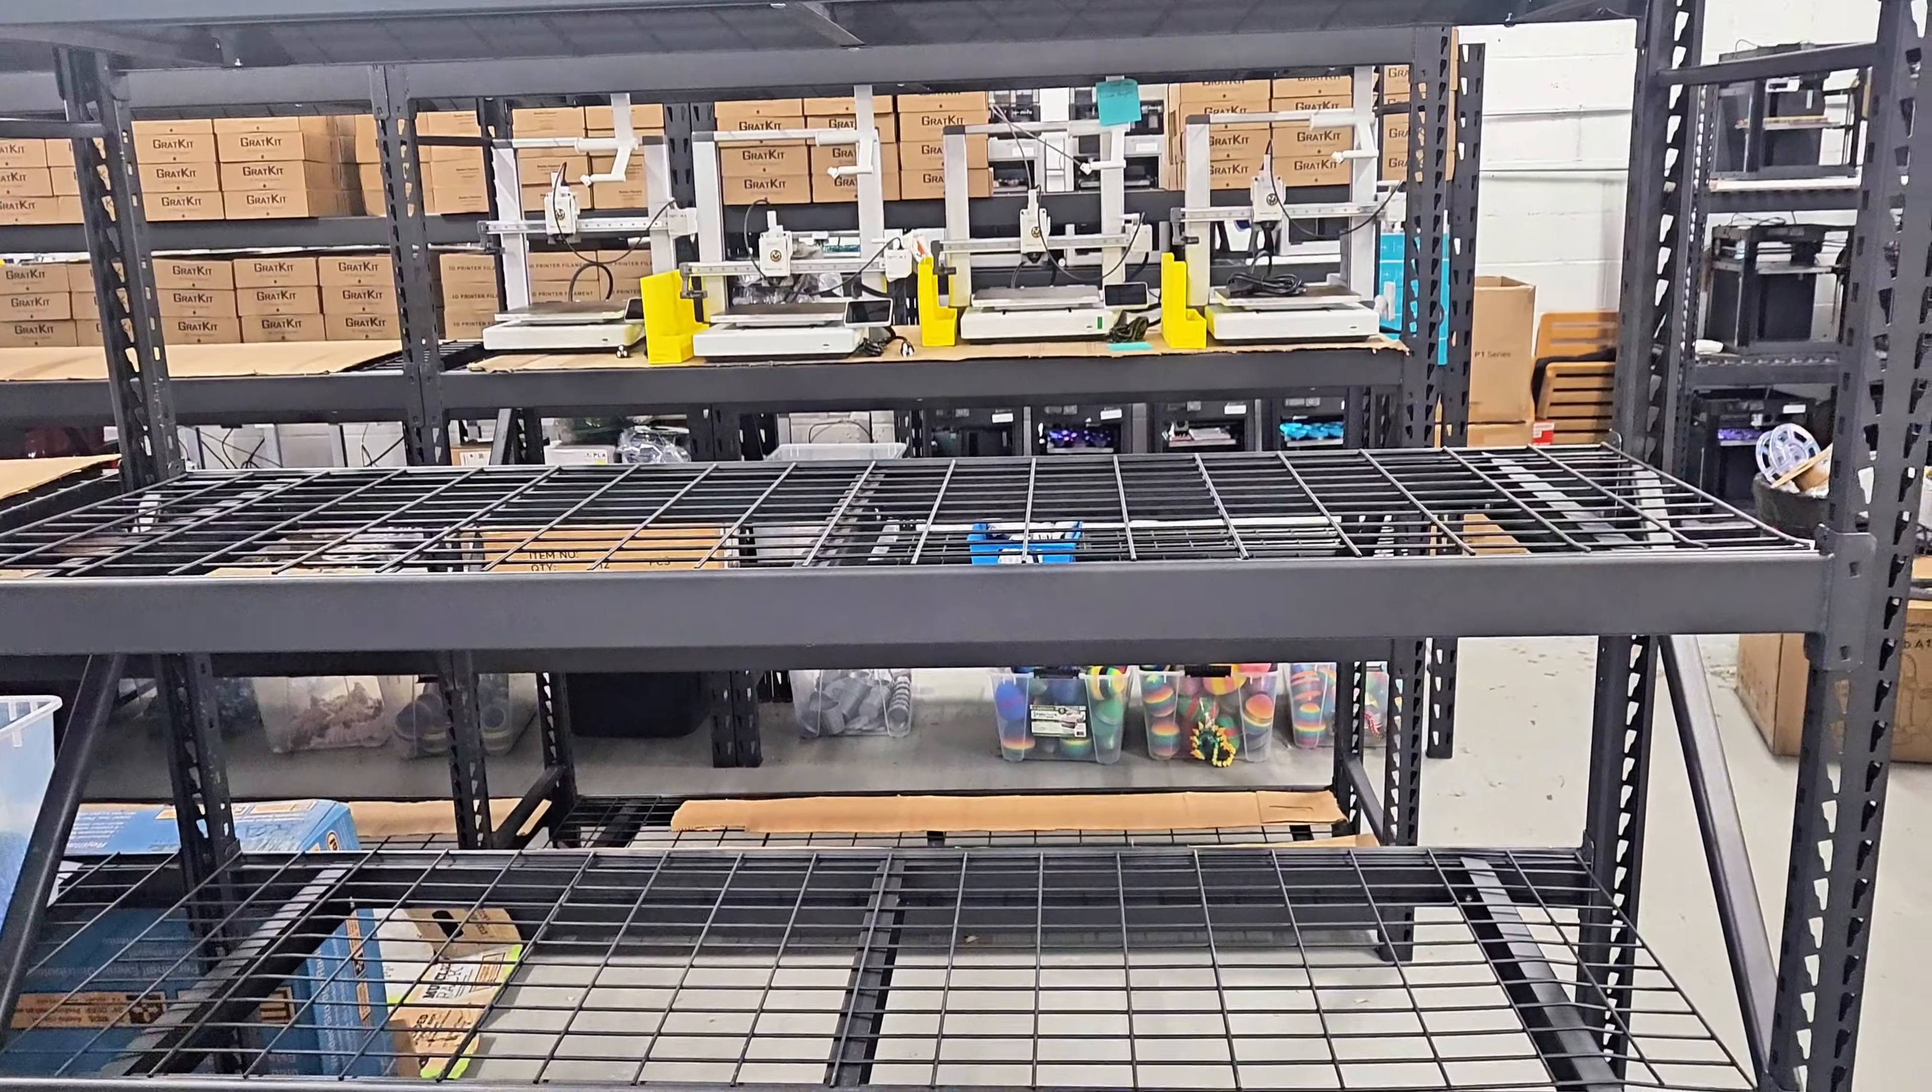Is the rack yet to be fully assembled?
No.